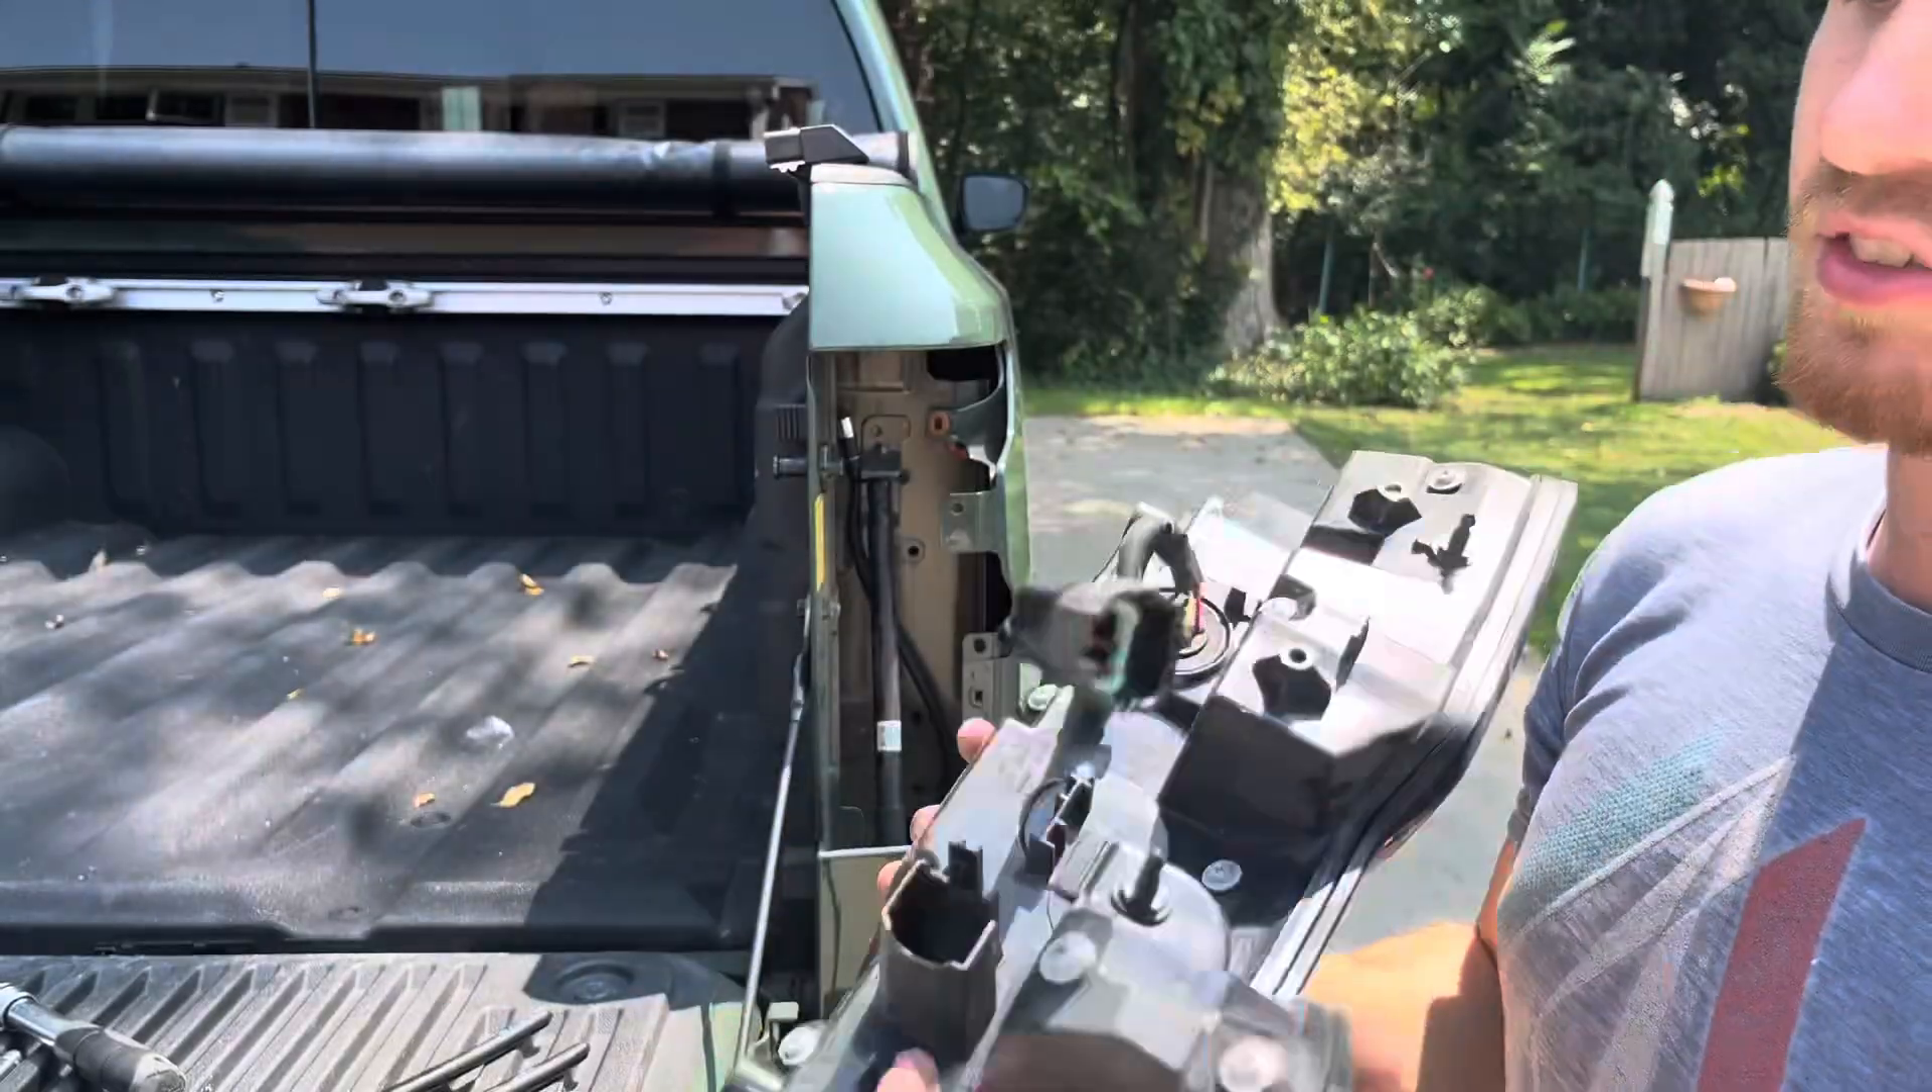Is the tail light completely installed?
No.